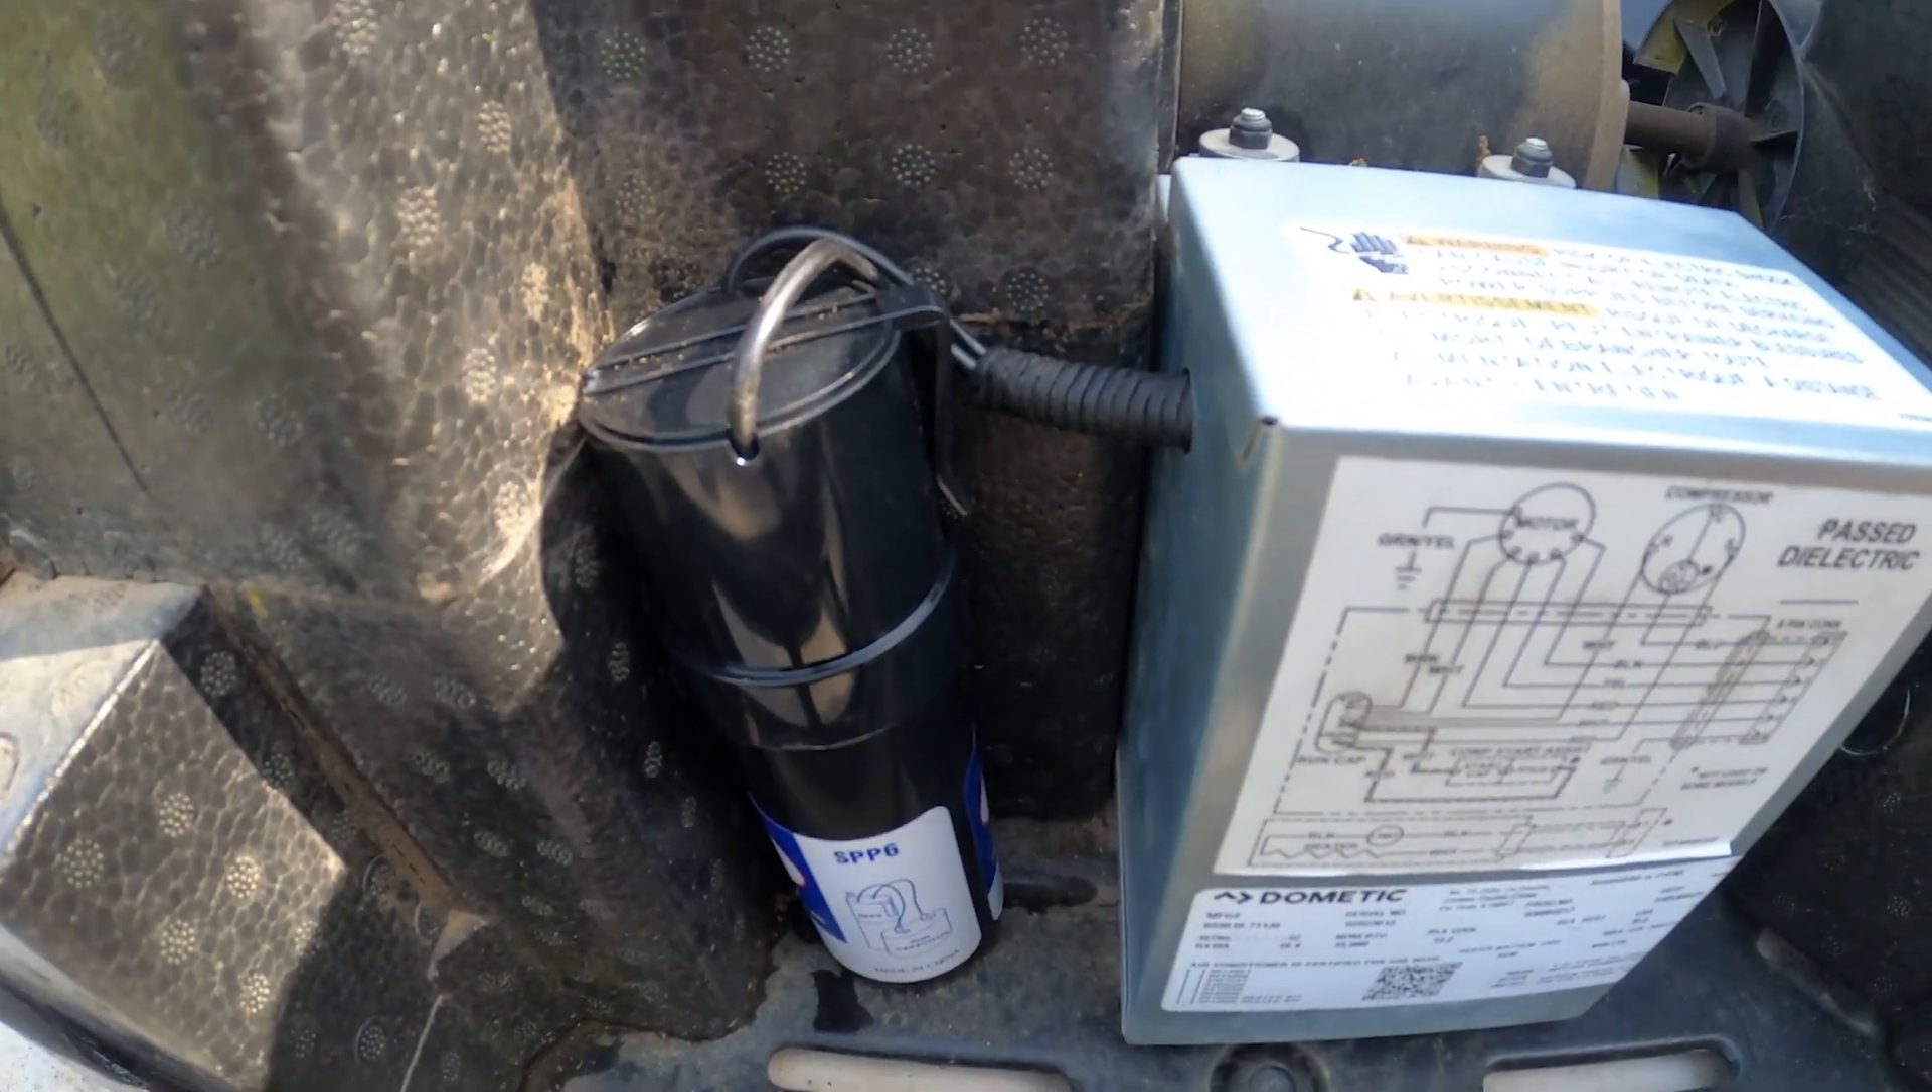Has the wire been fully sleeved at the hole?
Yes.